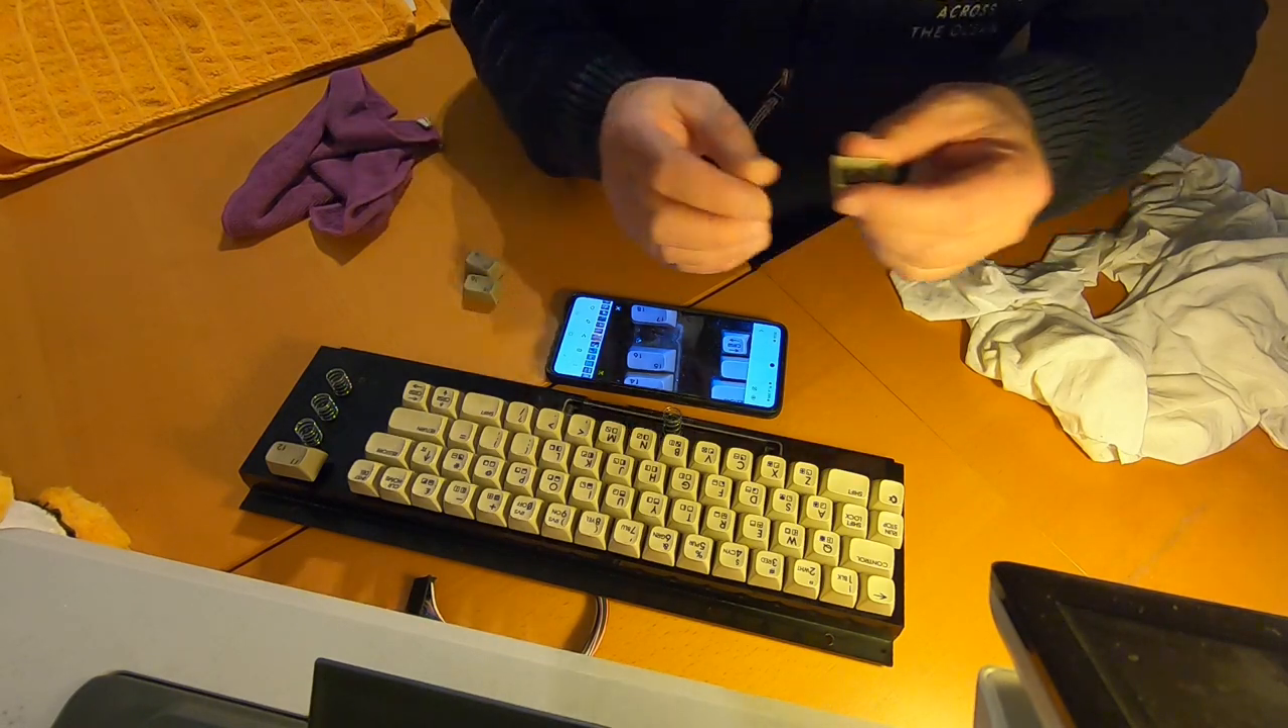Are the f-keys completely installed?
No.